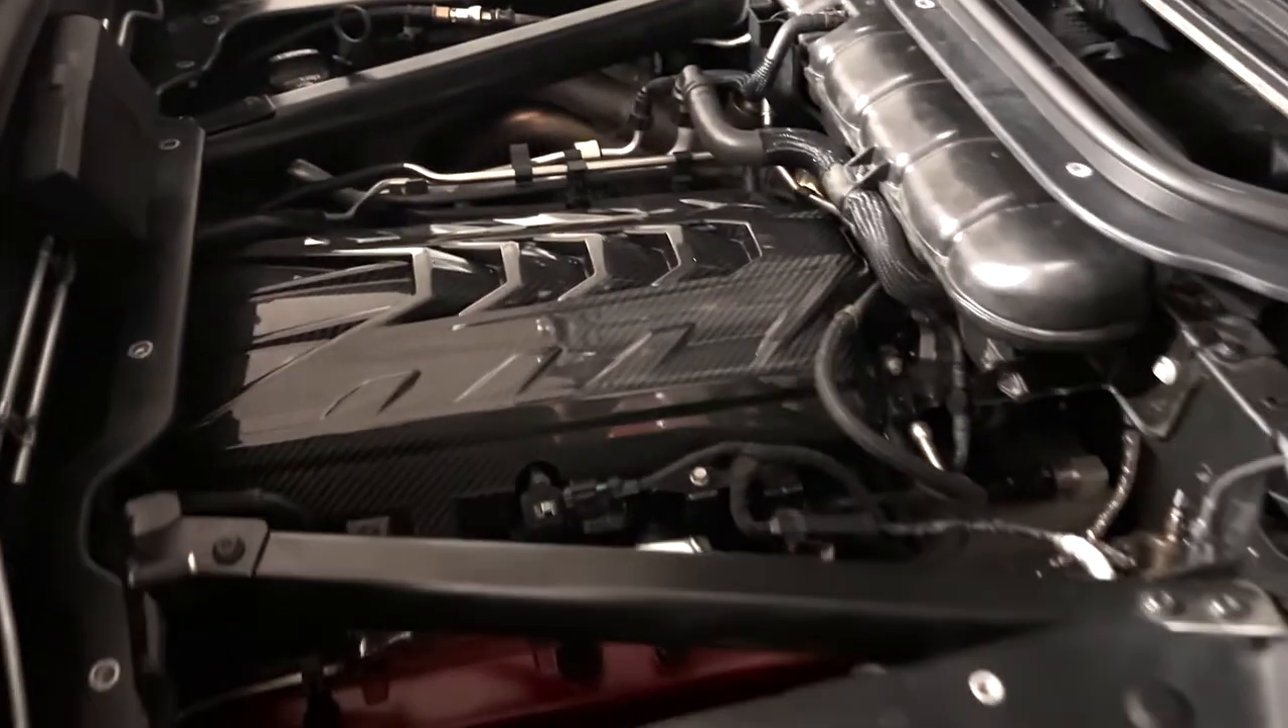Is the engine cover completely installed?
Yes.